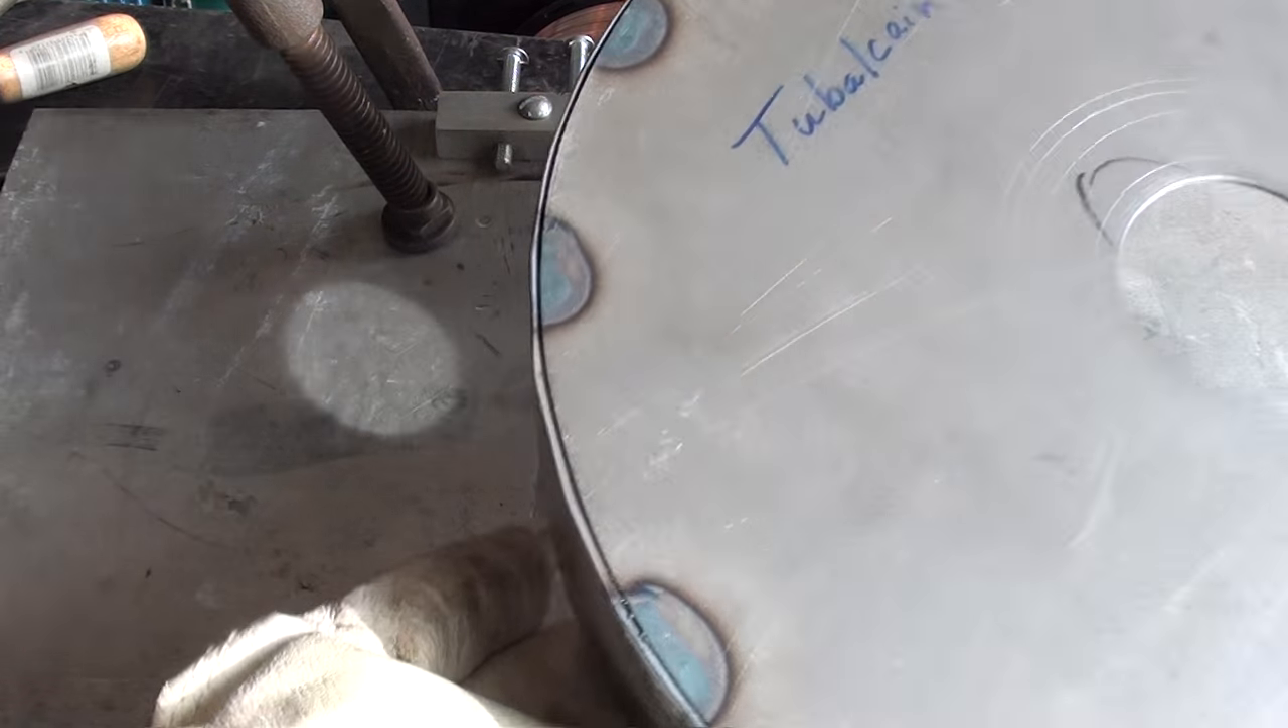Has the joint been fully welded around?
No.